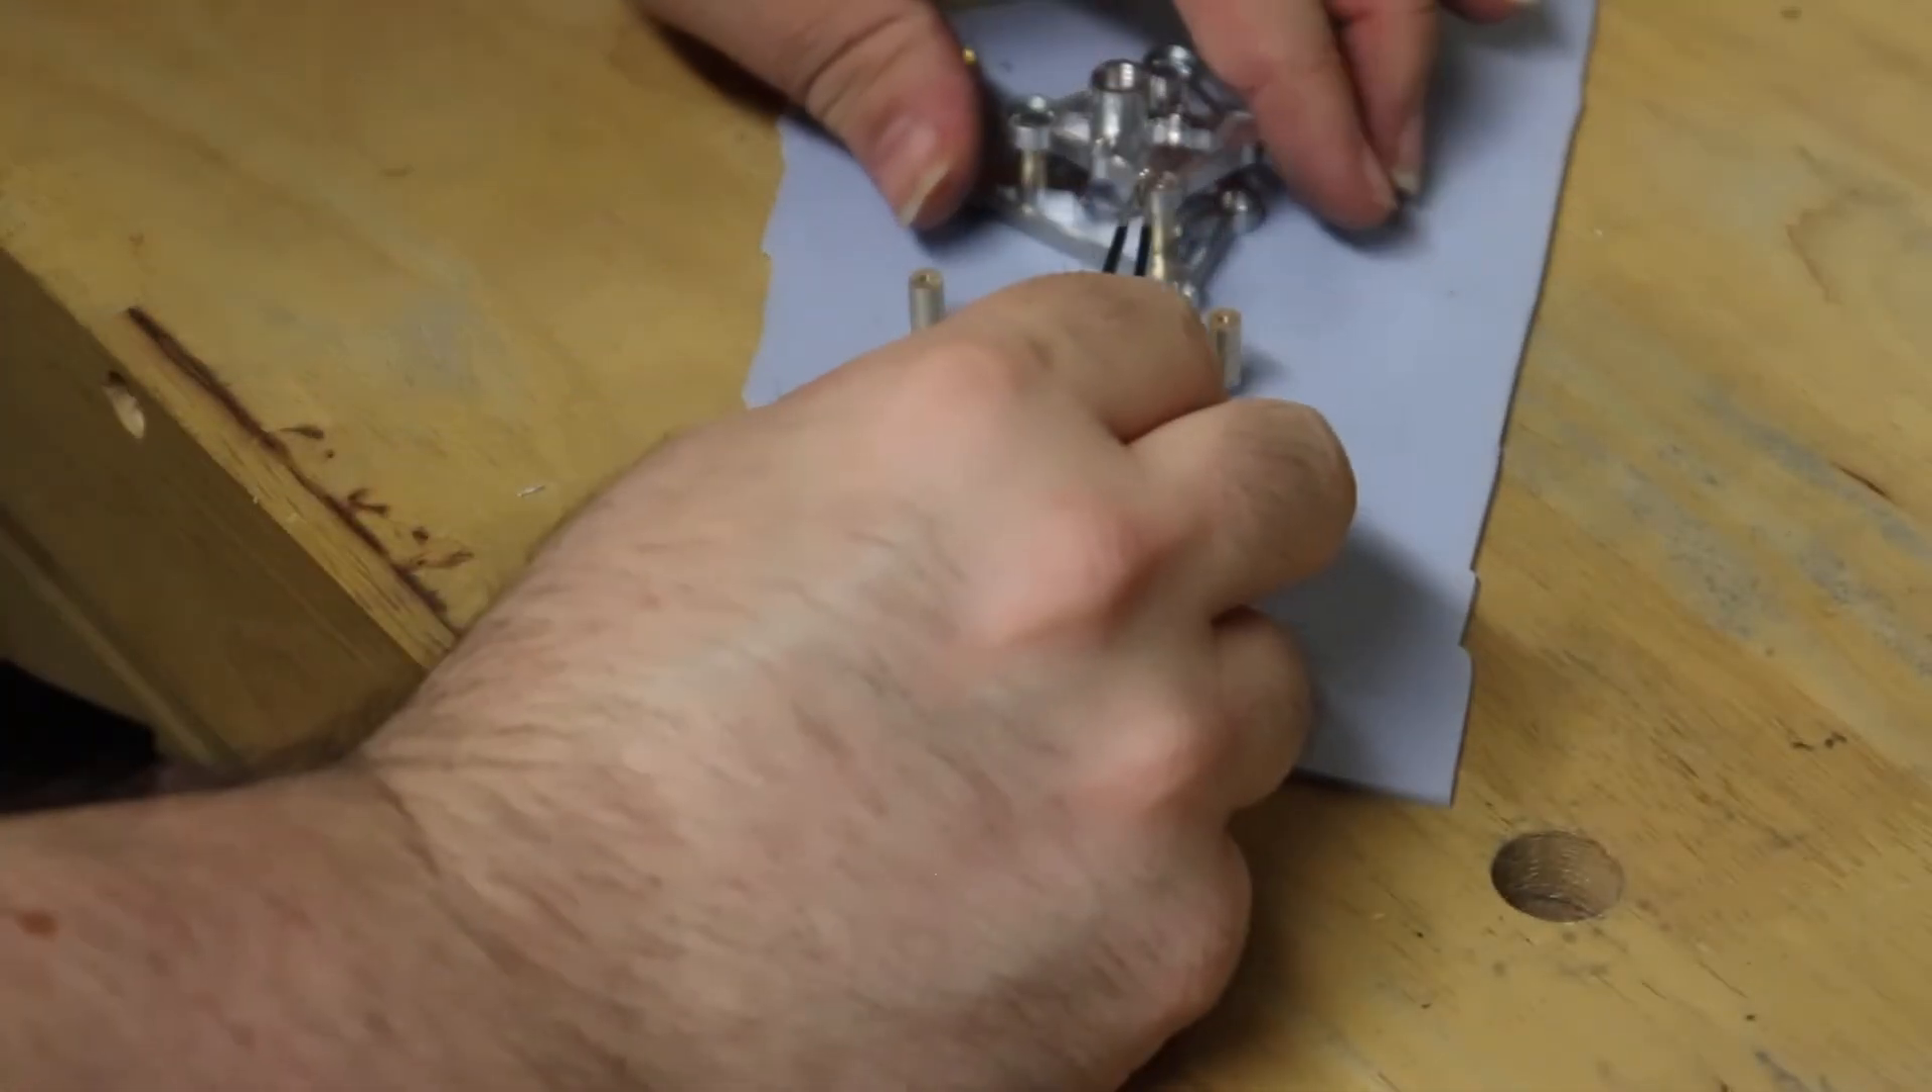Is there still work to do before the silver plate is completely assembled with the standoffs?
Yes.